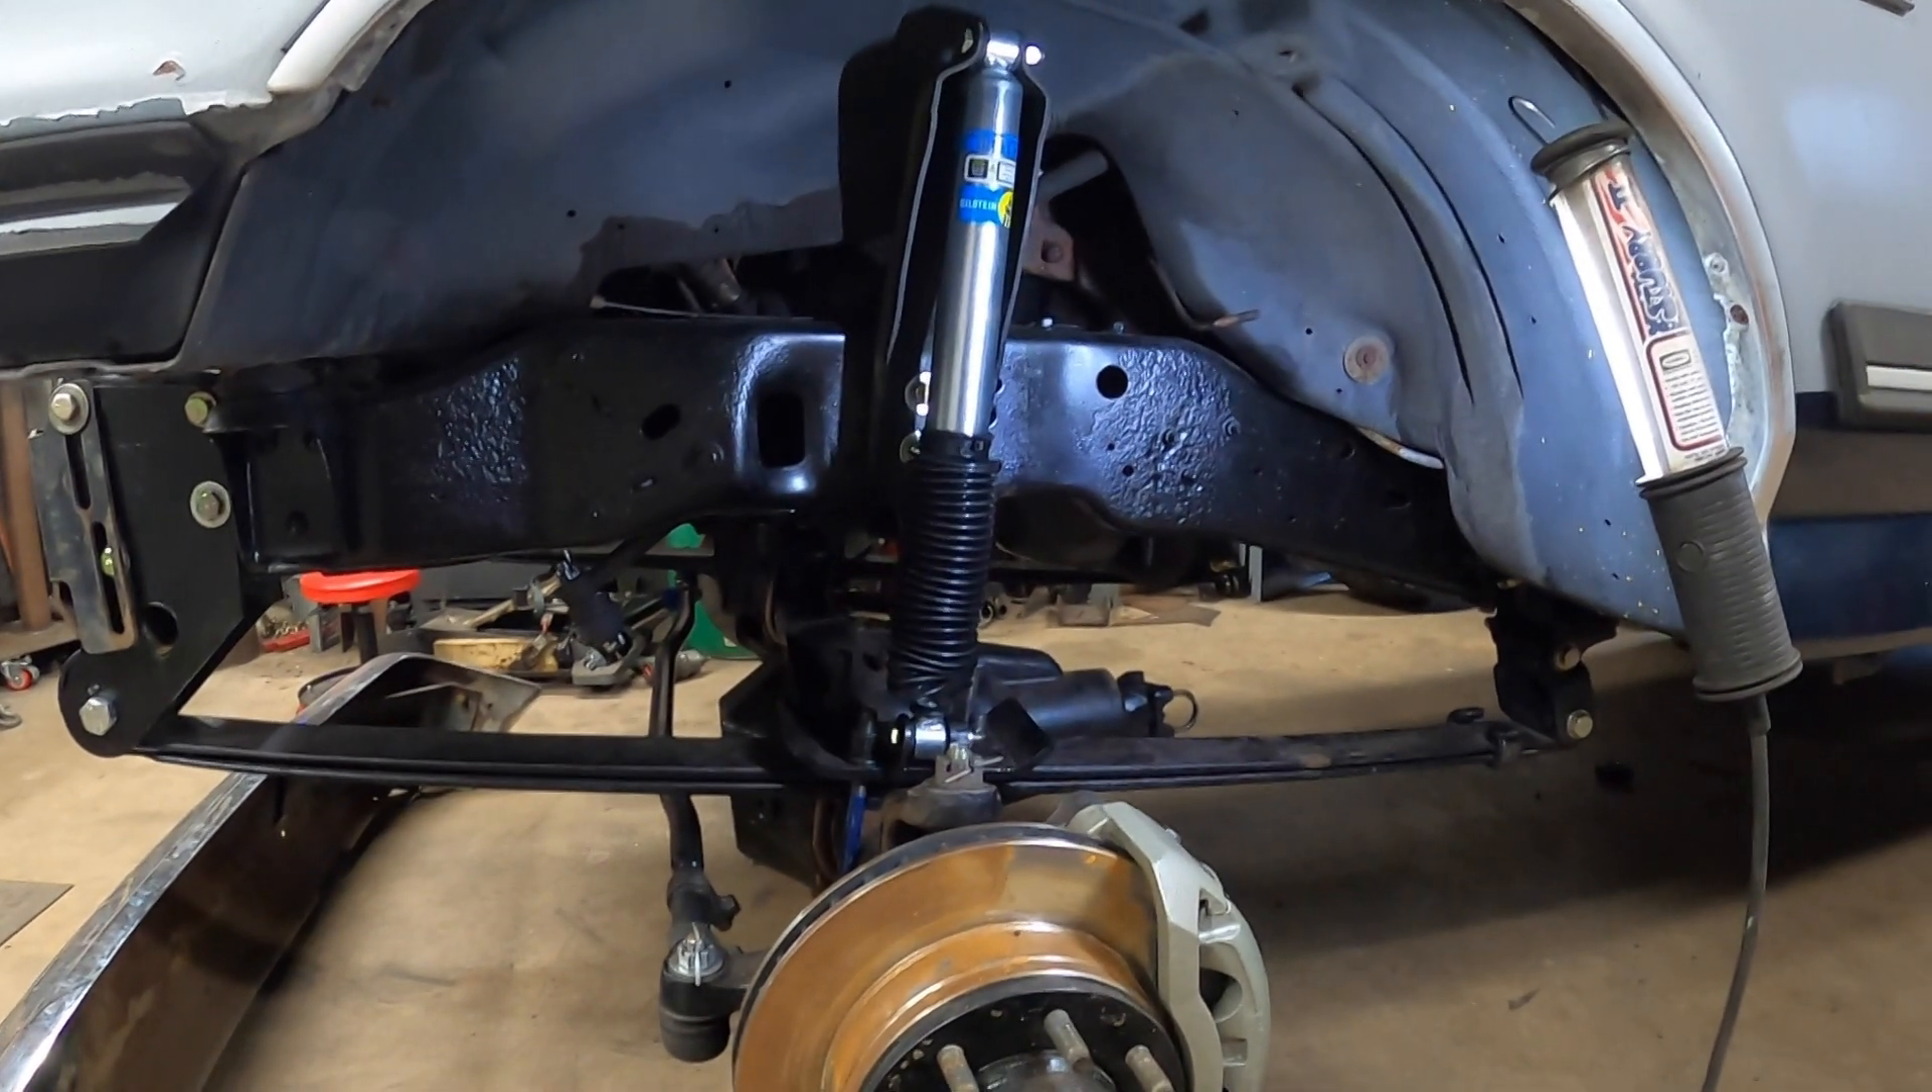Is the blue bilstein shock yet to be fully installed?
No.